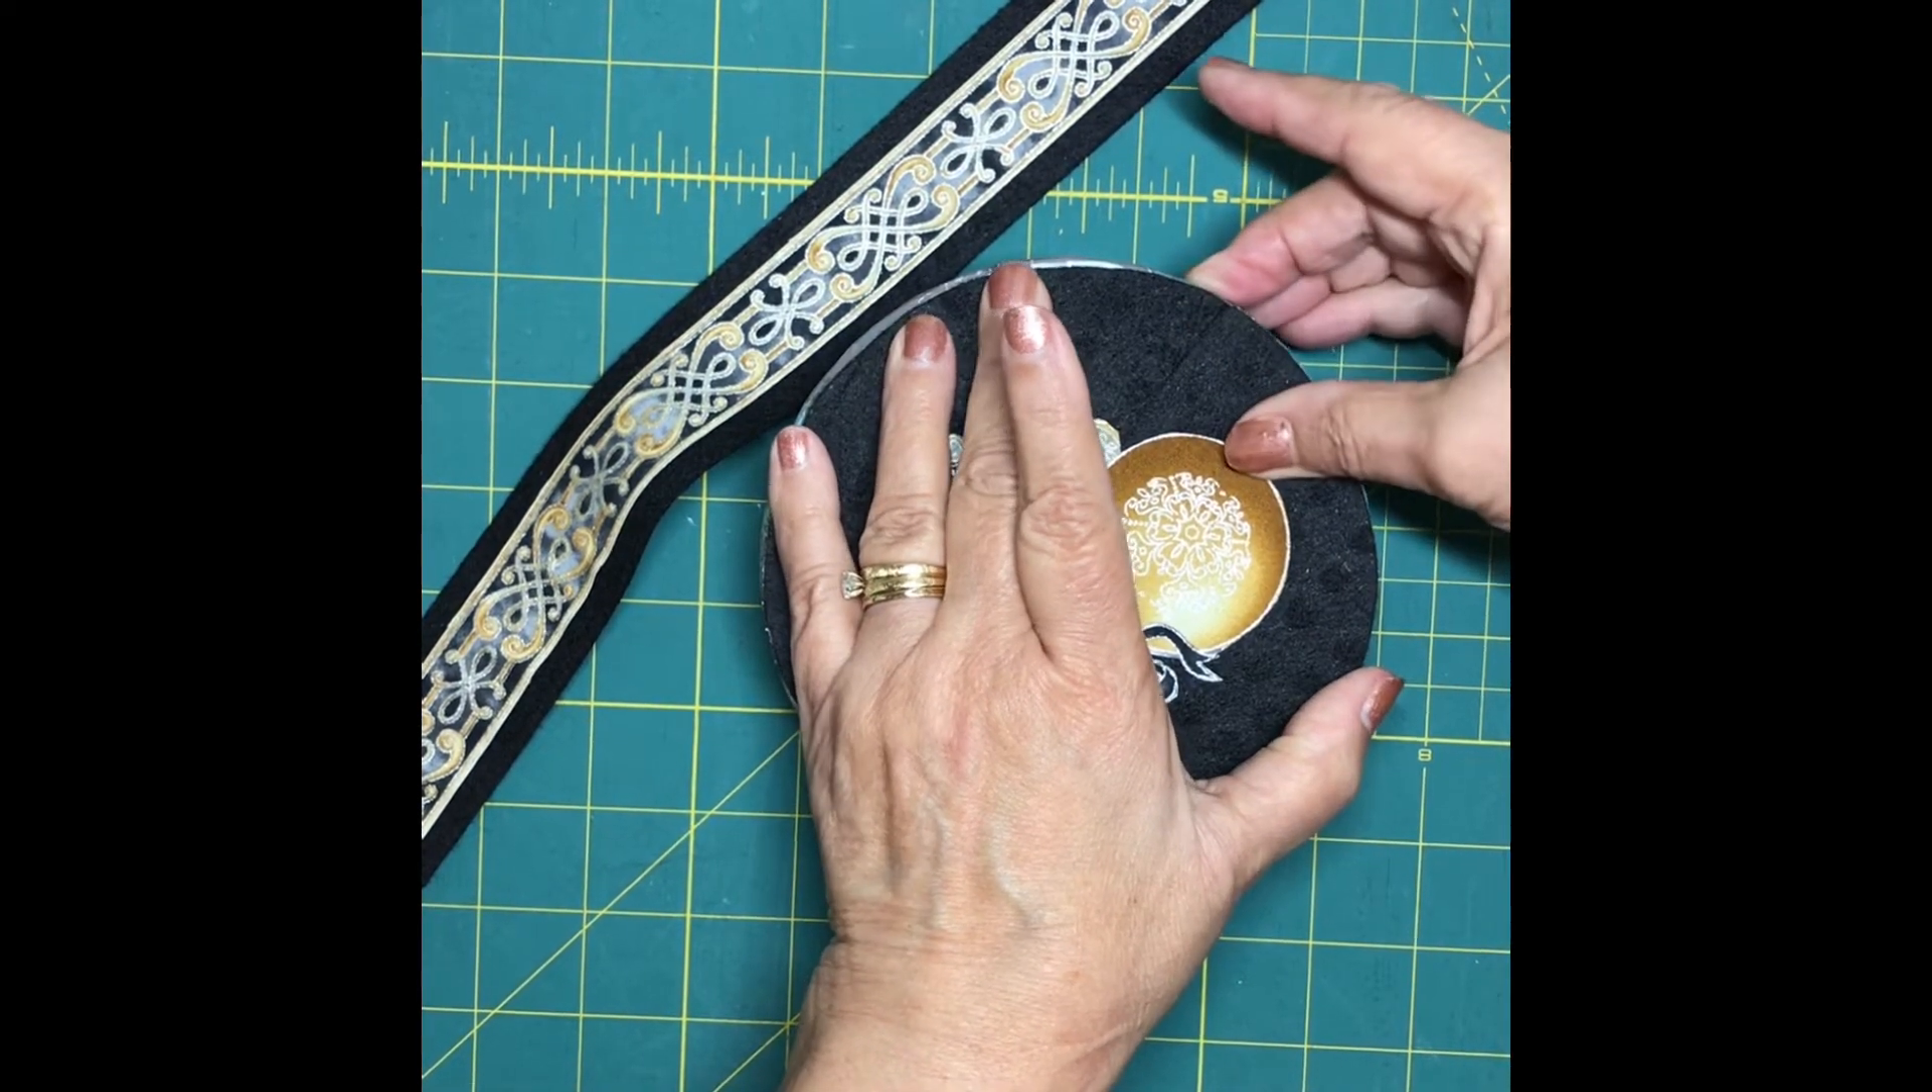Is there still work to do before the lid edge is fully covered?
Yes.